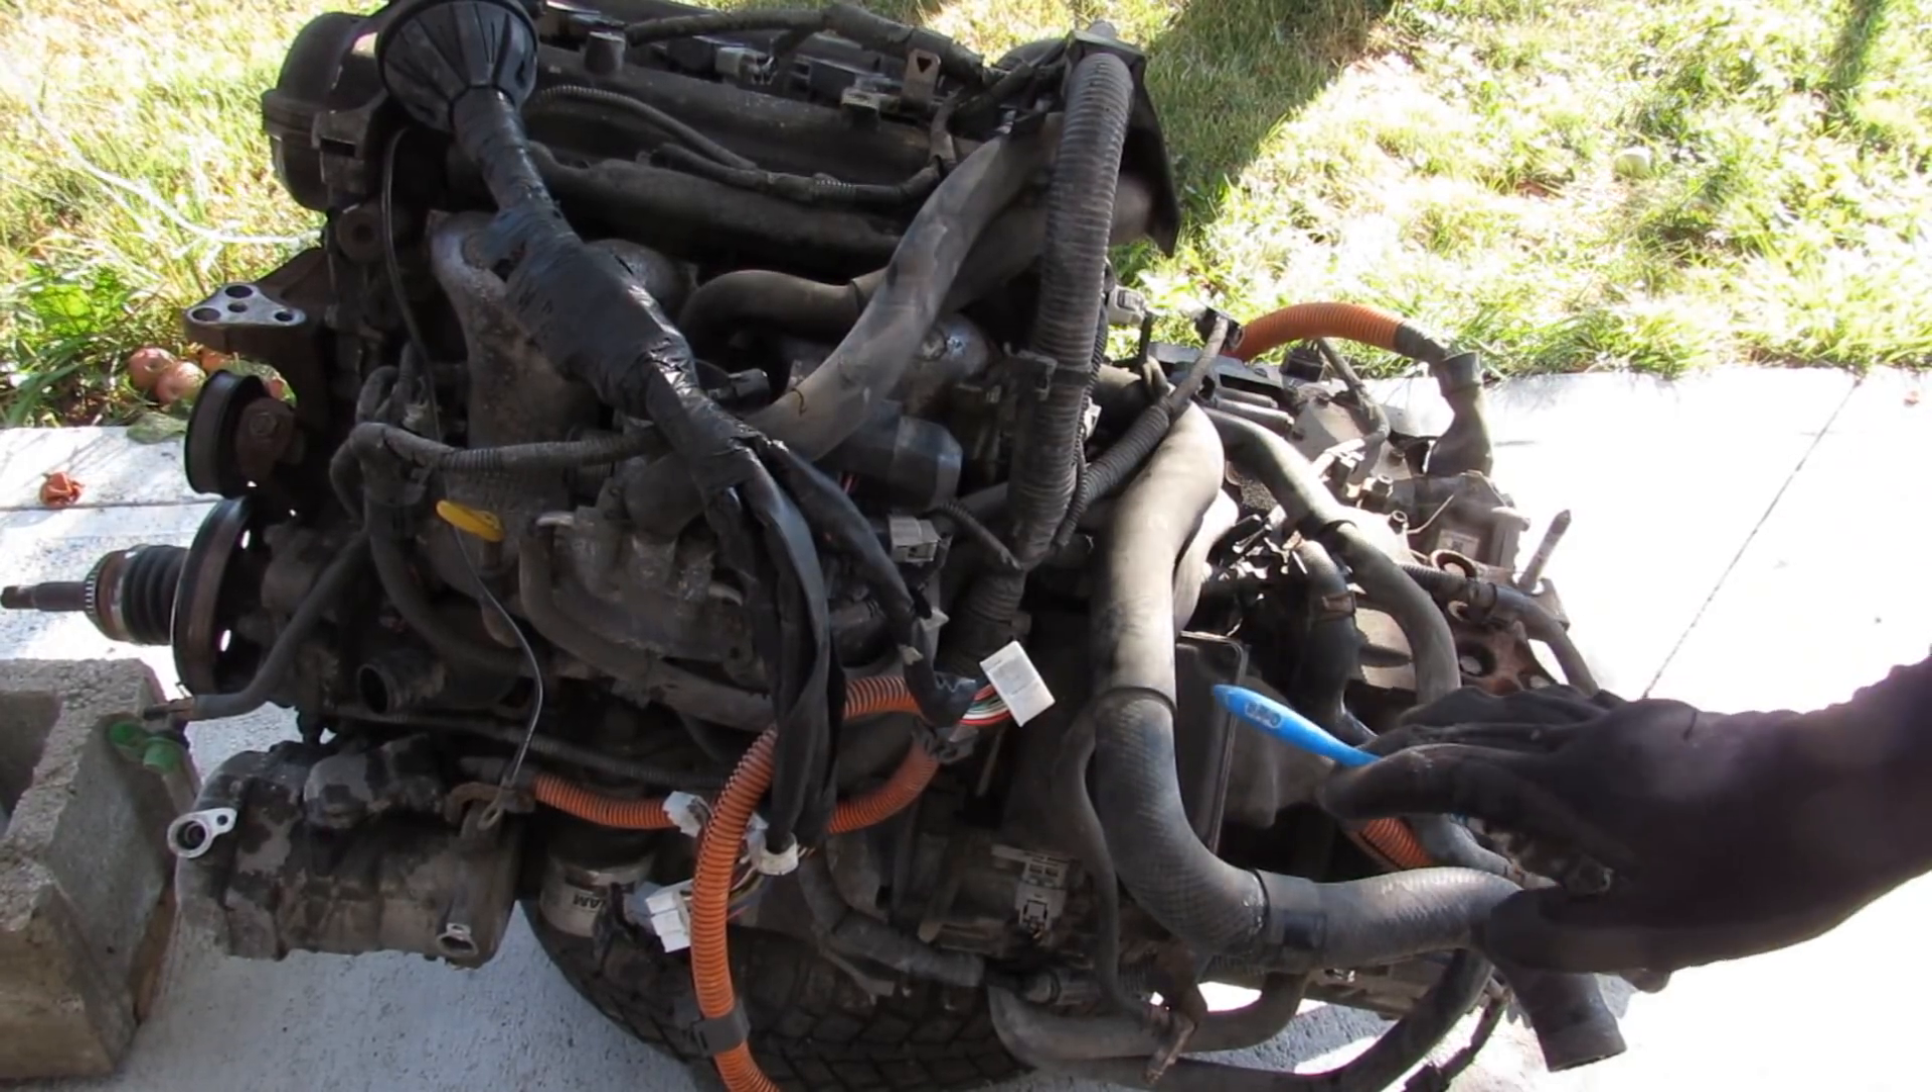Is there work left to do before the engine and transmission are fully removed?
No.